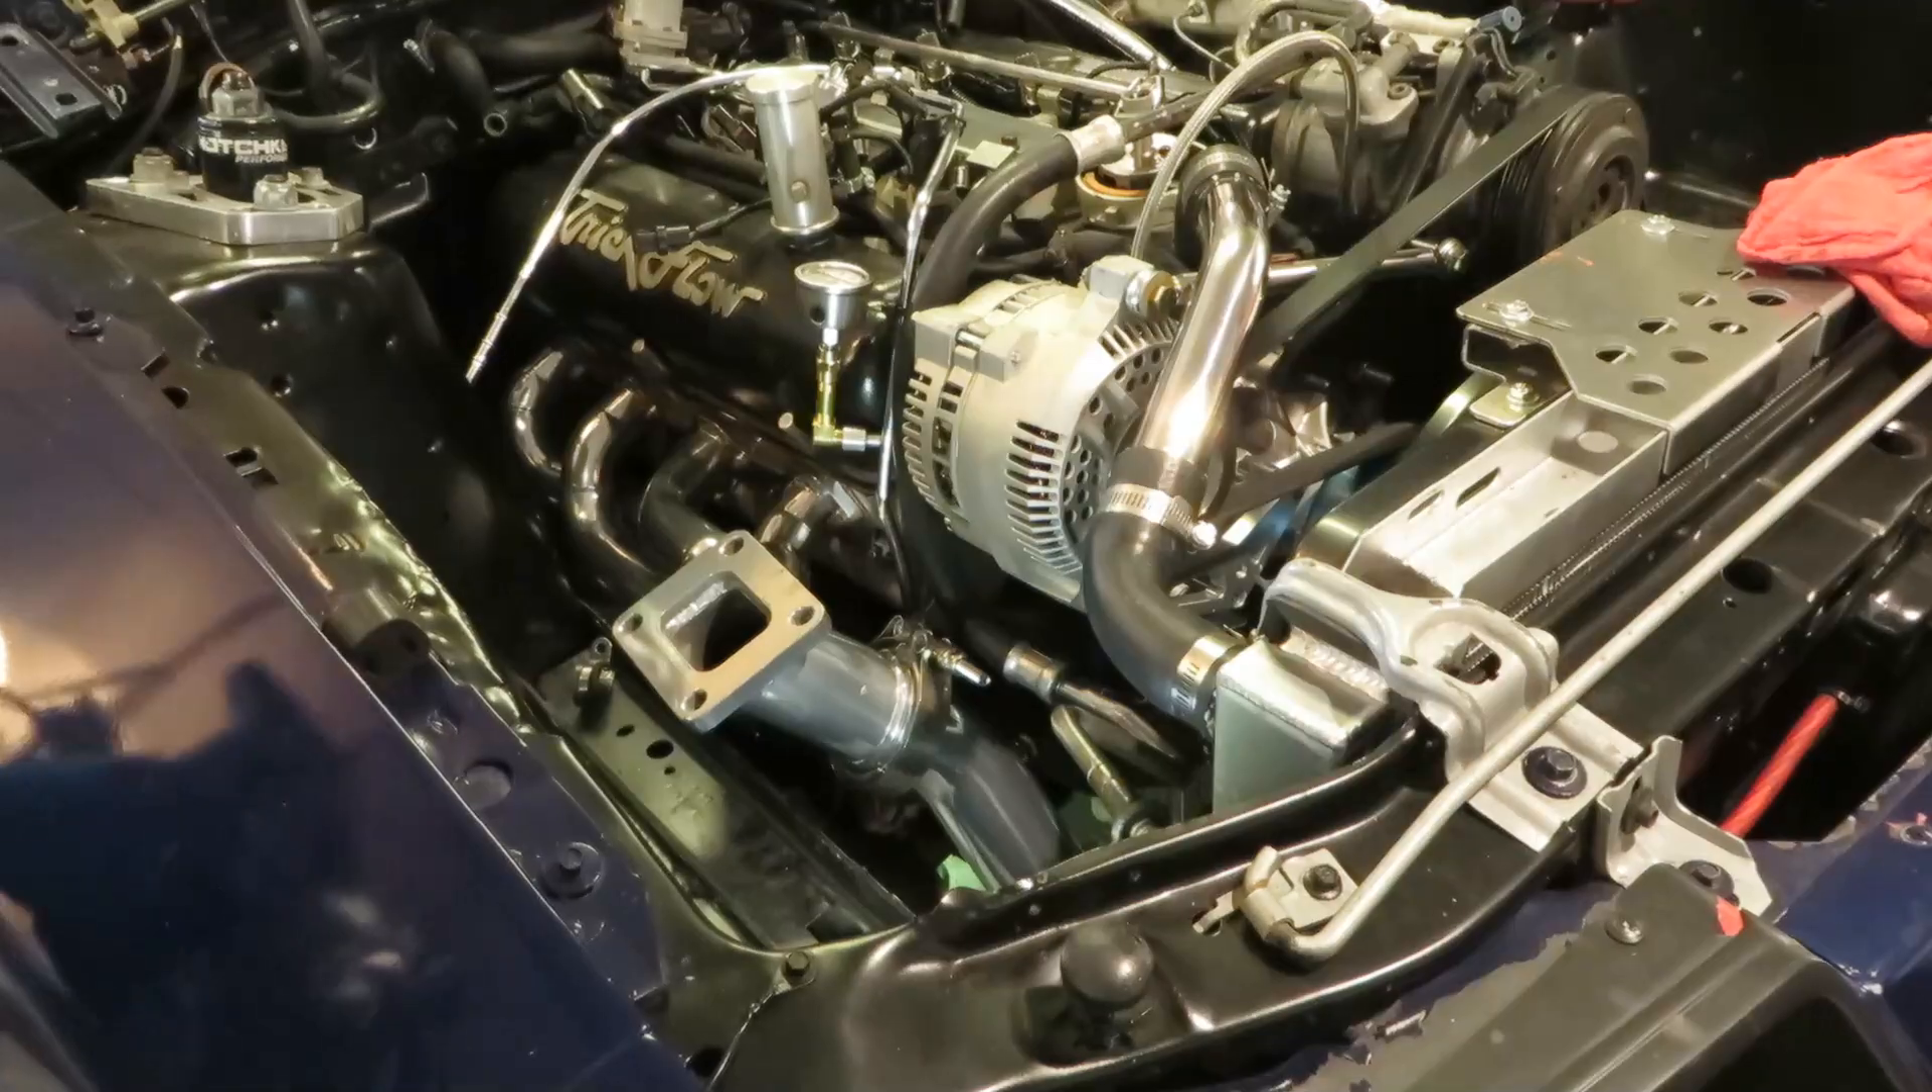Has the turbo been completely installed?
No.